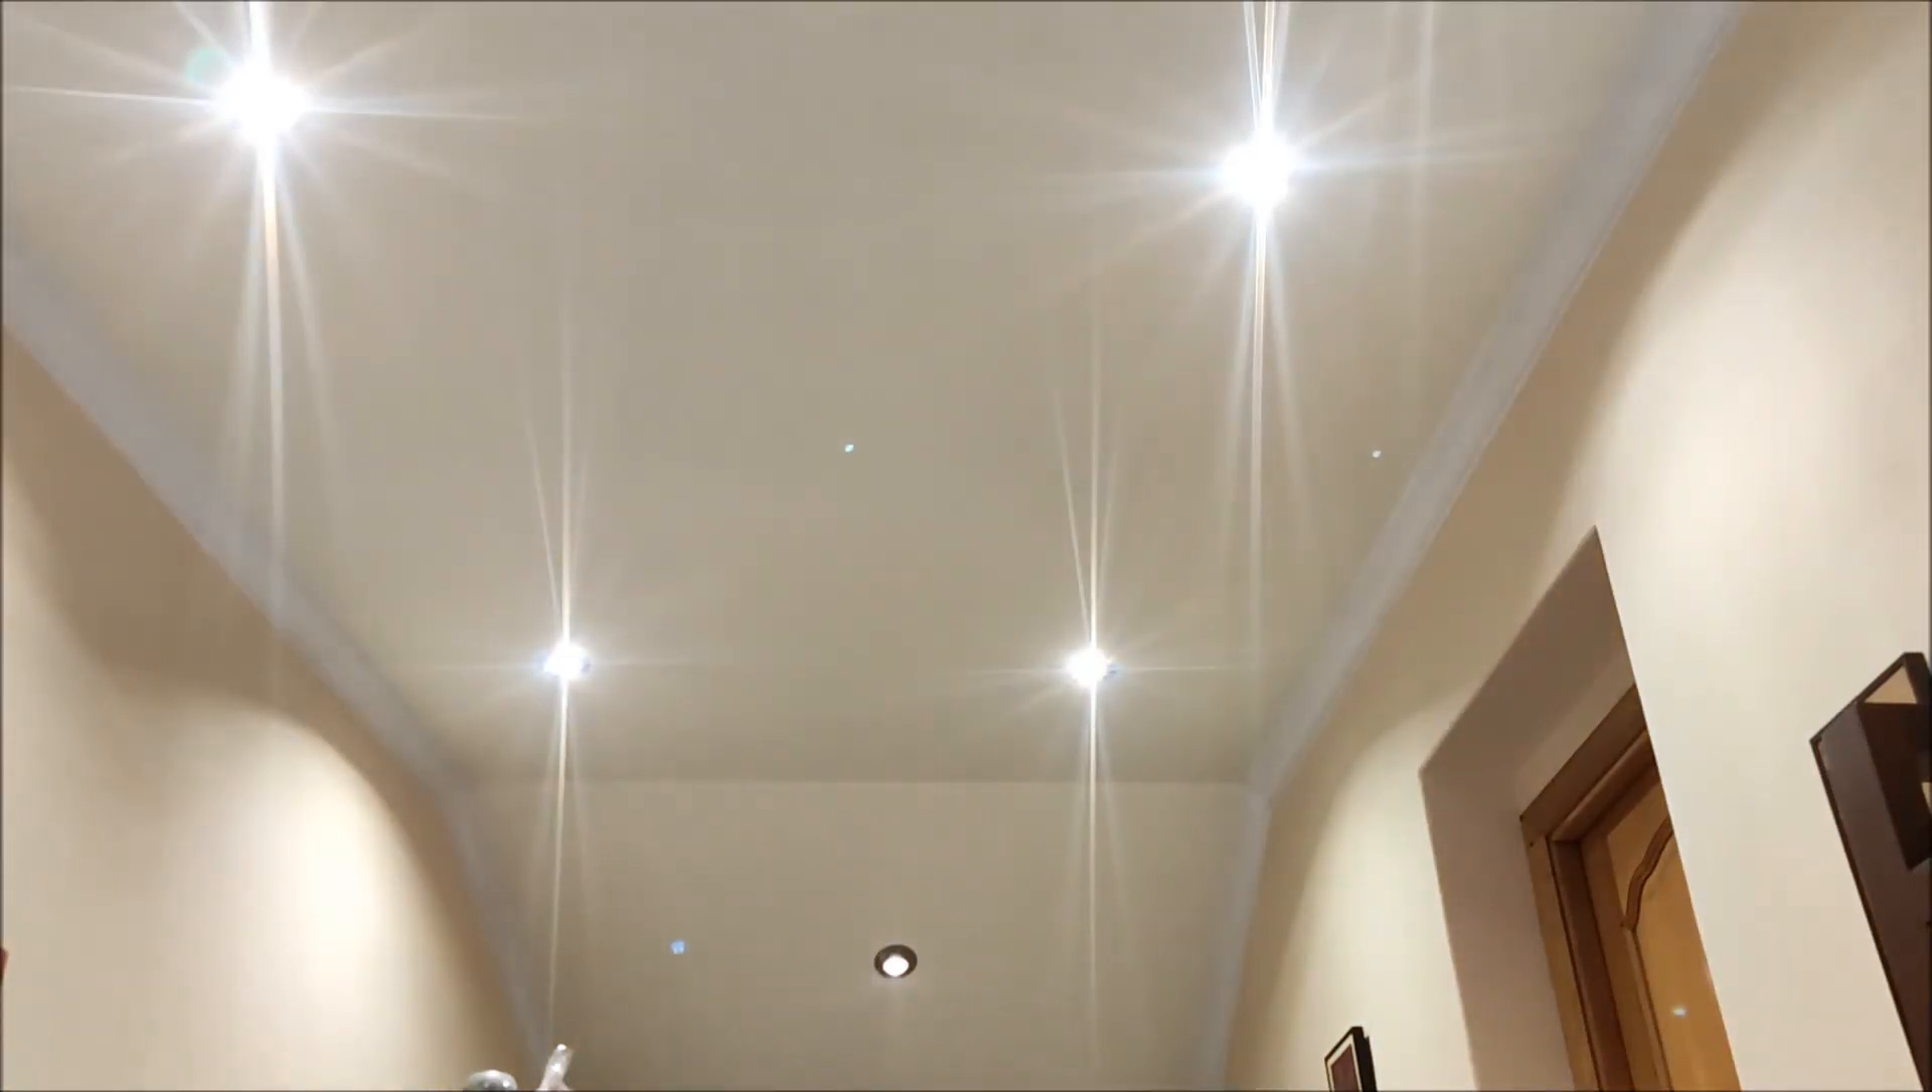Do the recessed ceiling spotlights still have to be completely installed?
No.